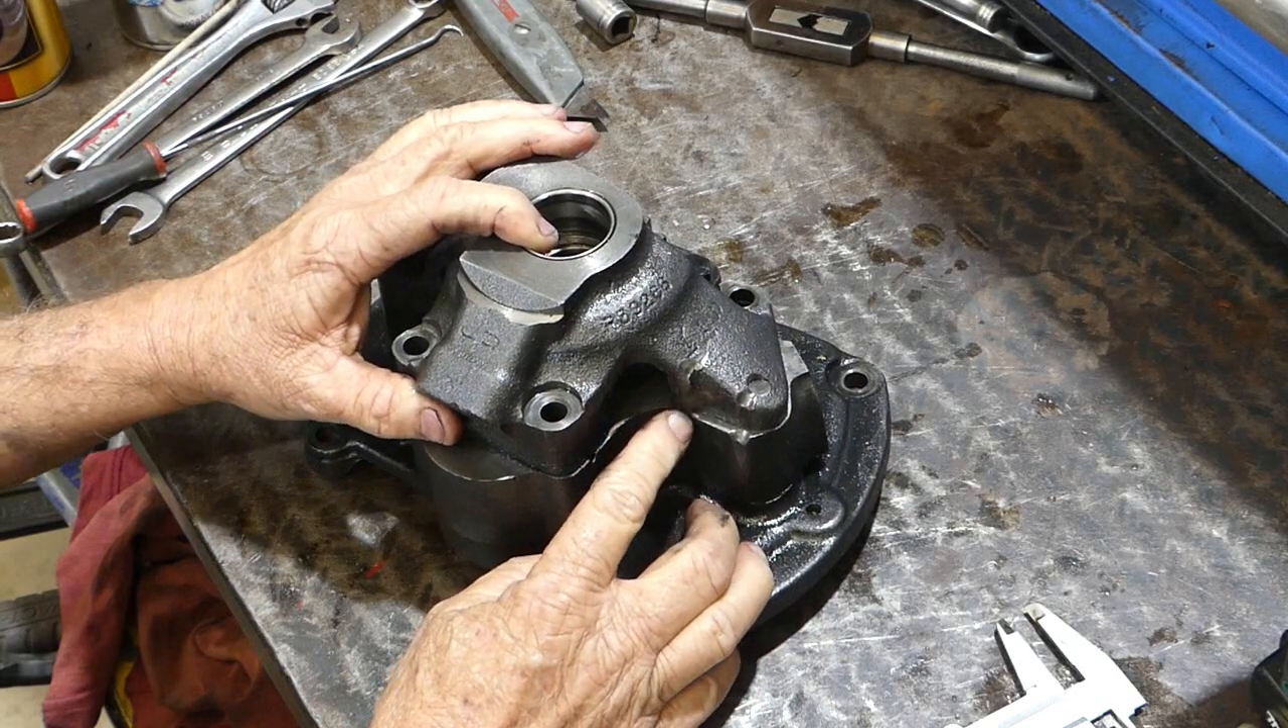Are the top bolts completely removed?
Yes.